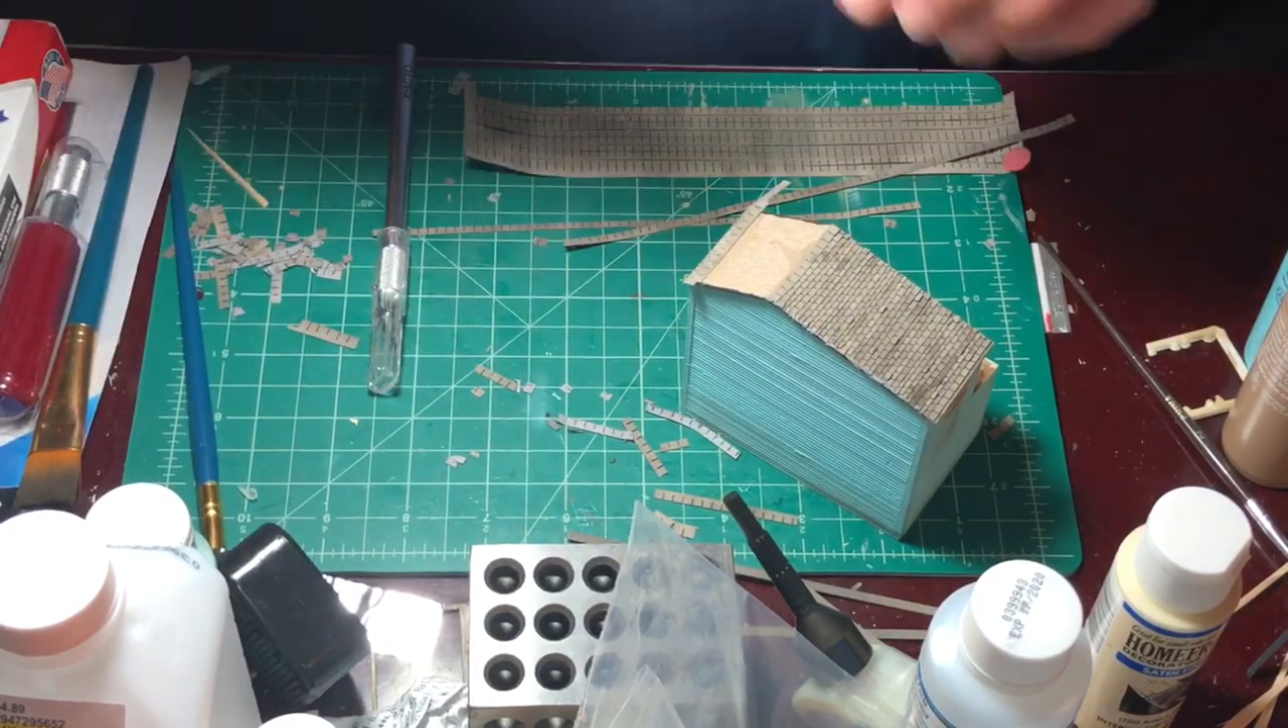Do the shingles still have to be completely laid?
Yes.